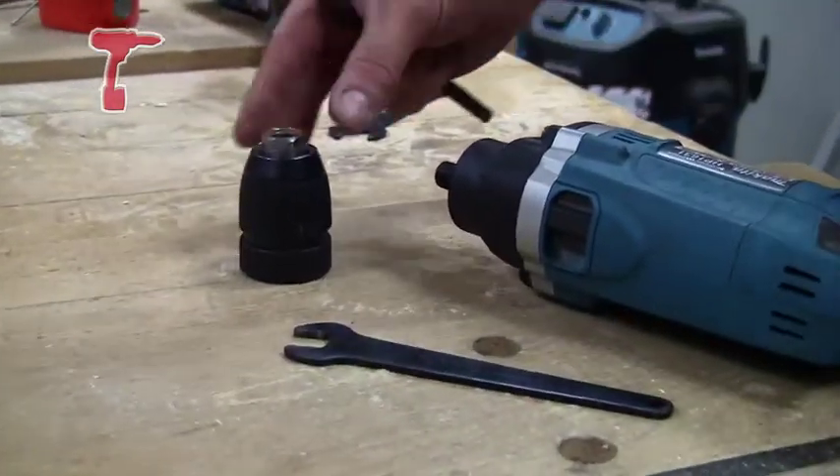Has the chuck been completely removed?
Yes.